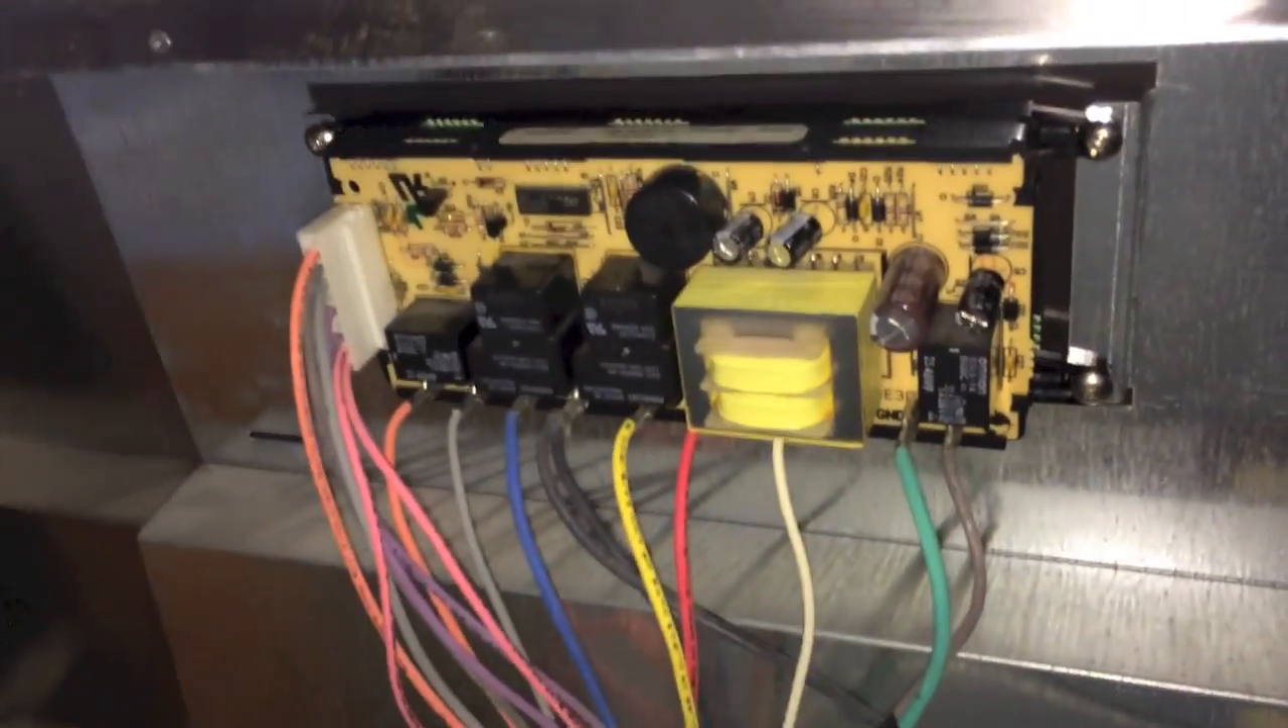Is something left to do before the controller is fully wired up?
No.